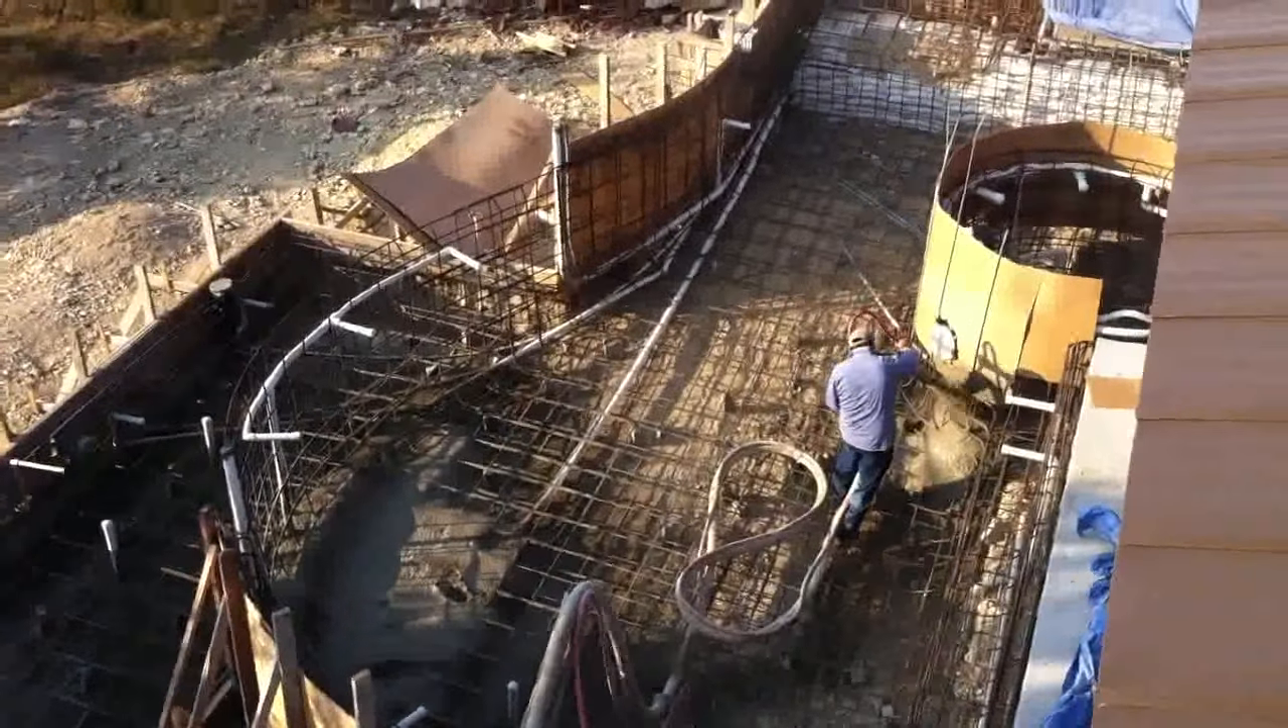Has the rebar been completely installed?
Yes.